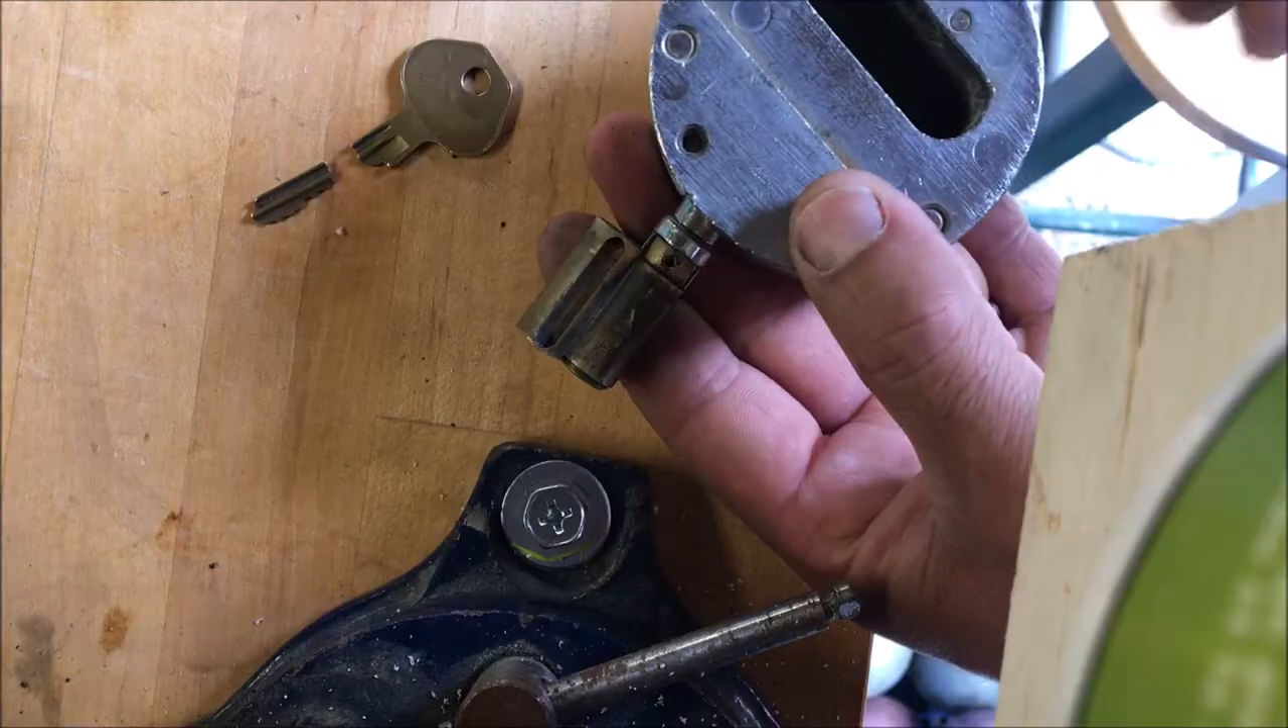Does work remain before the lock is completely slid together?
Yes.